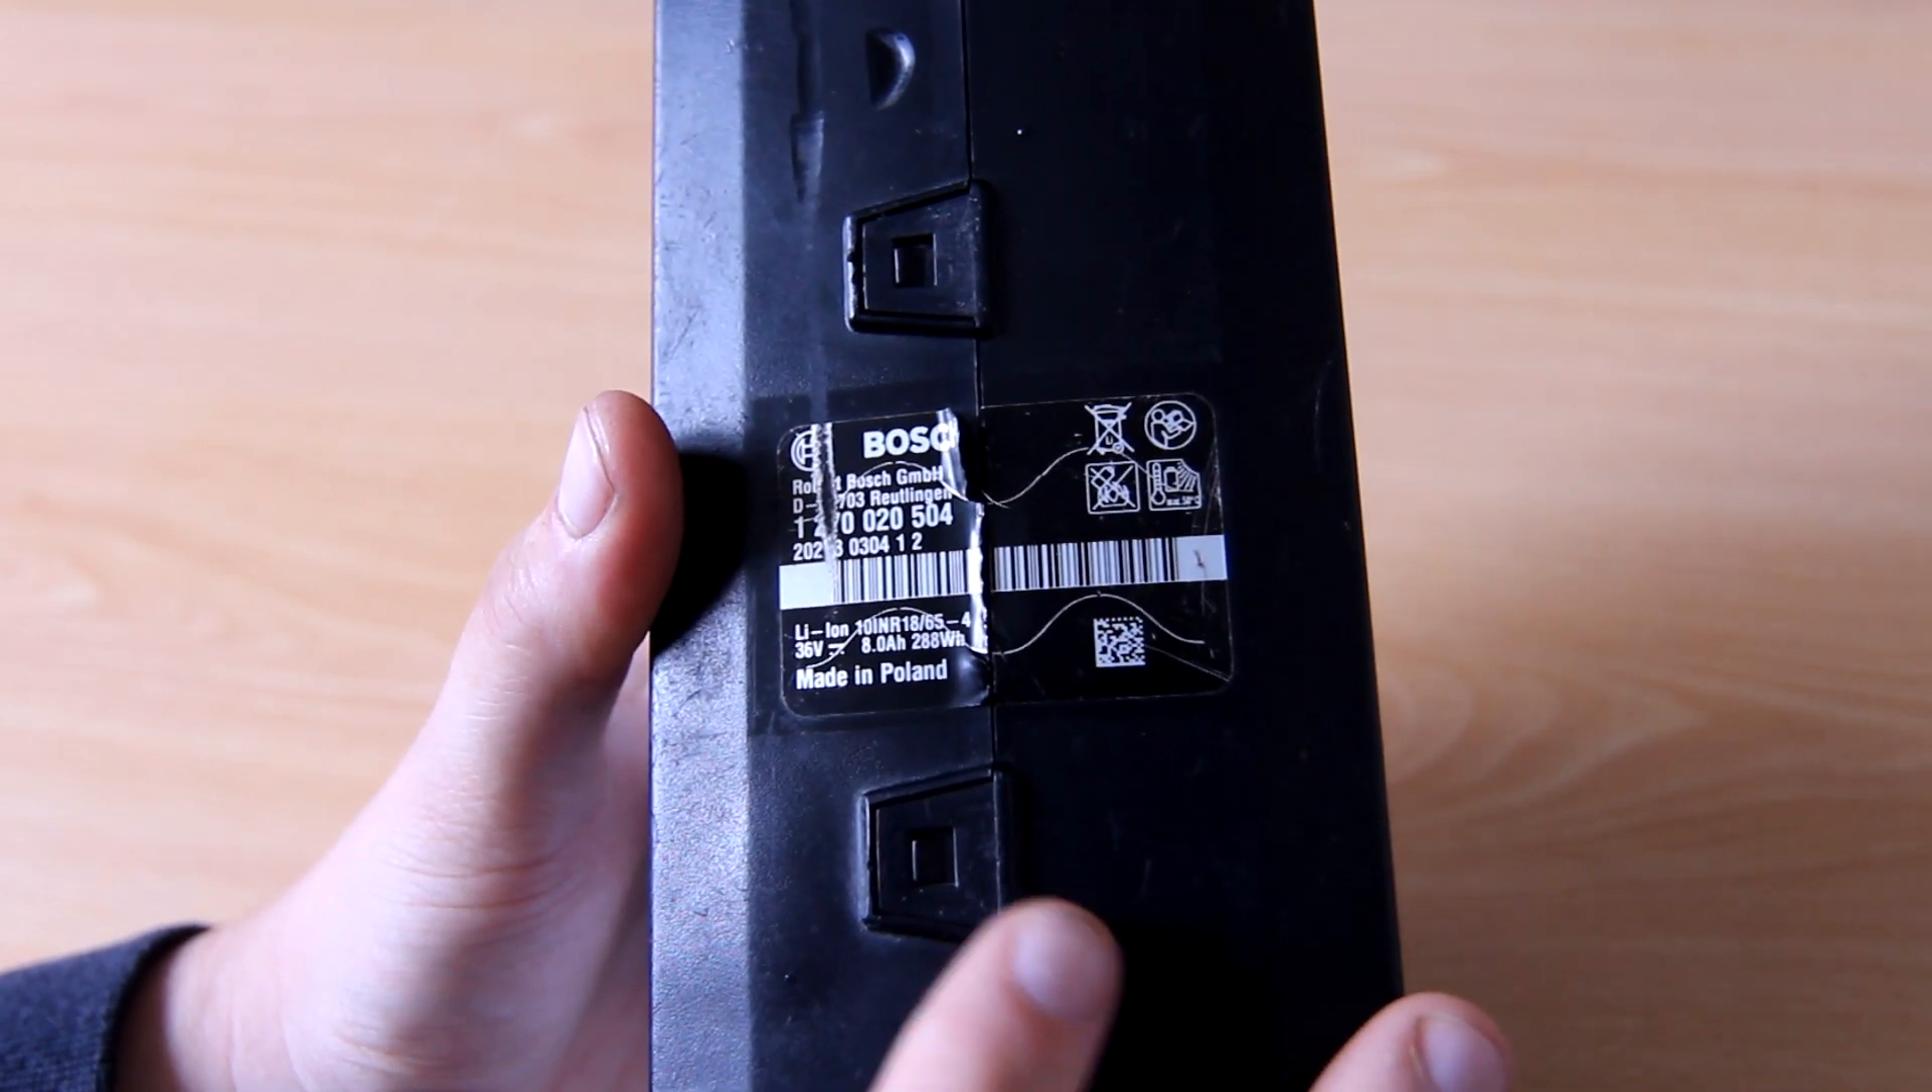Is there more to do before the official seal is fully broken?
No.